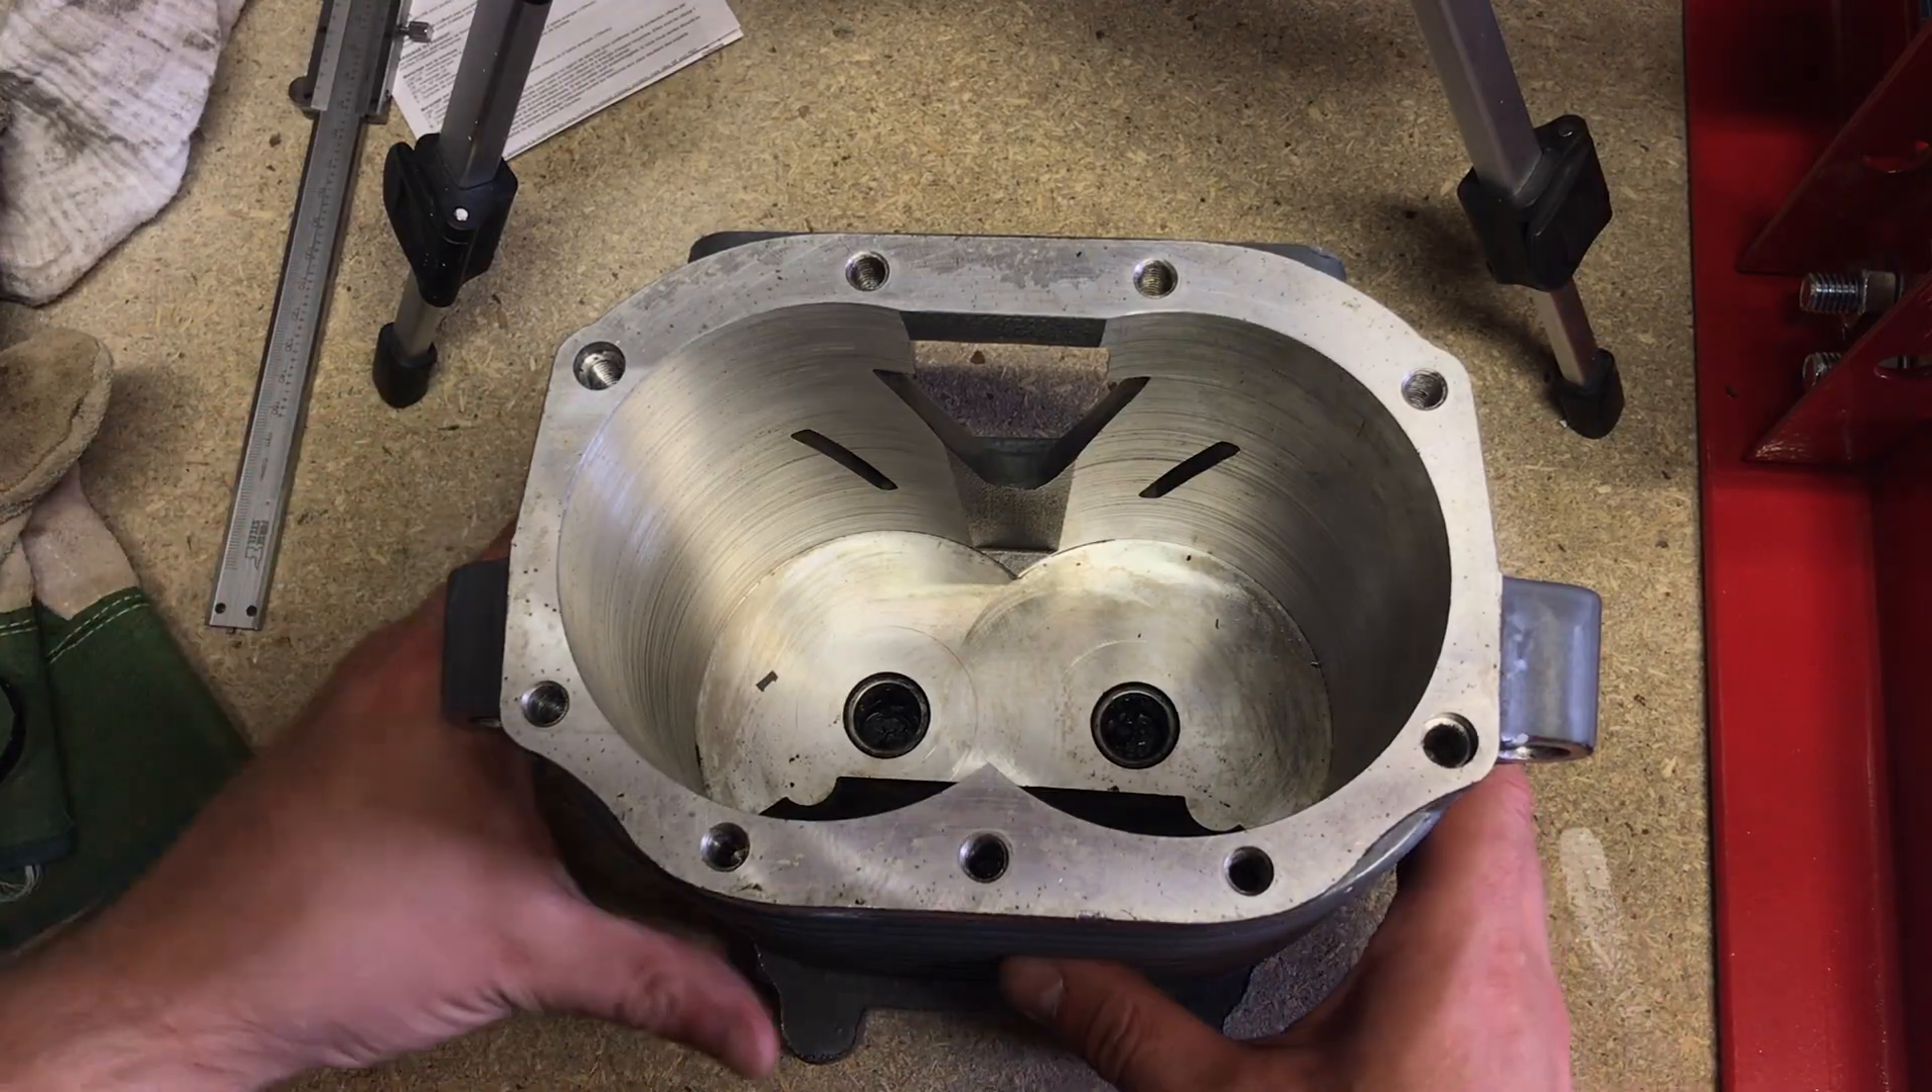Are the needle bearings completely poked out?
No.